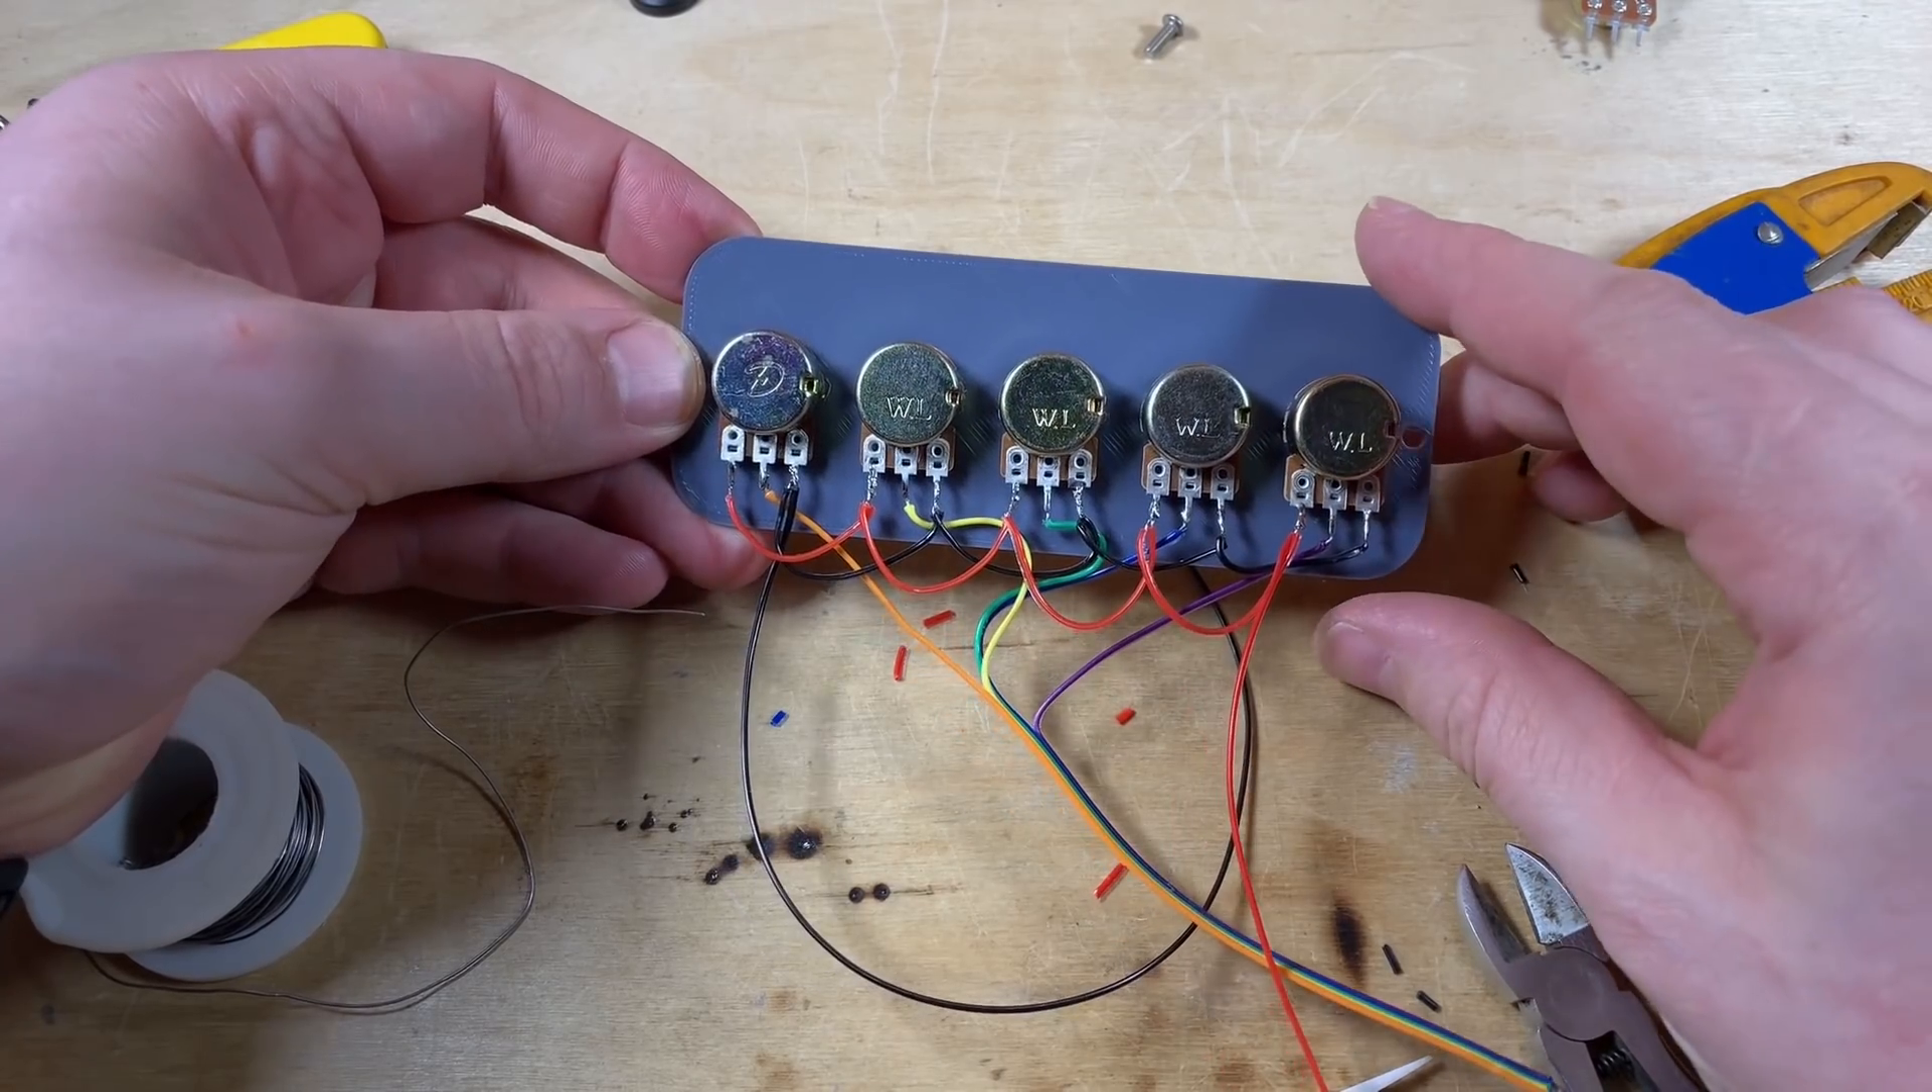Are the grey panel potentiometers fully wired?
Yes.